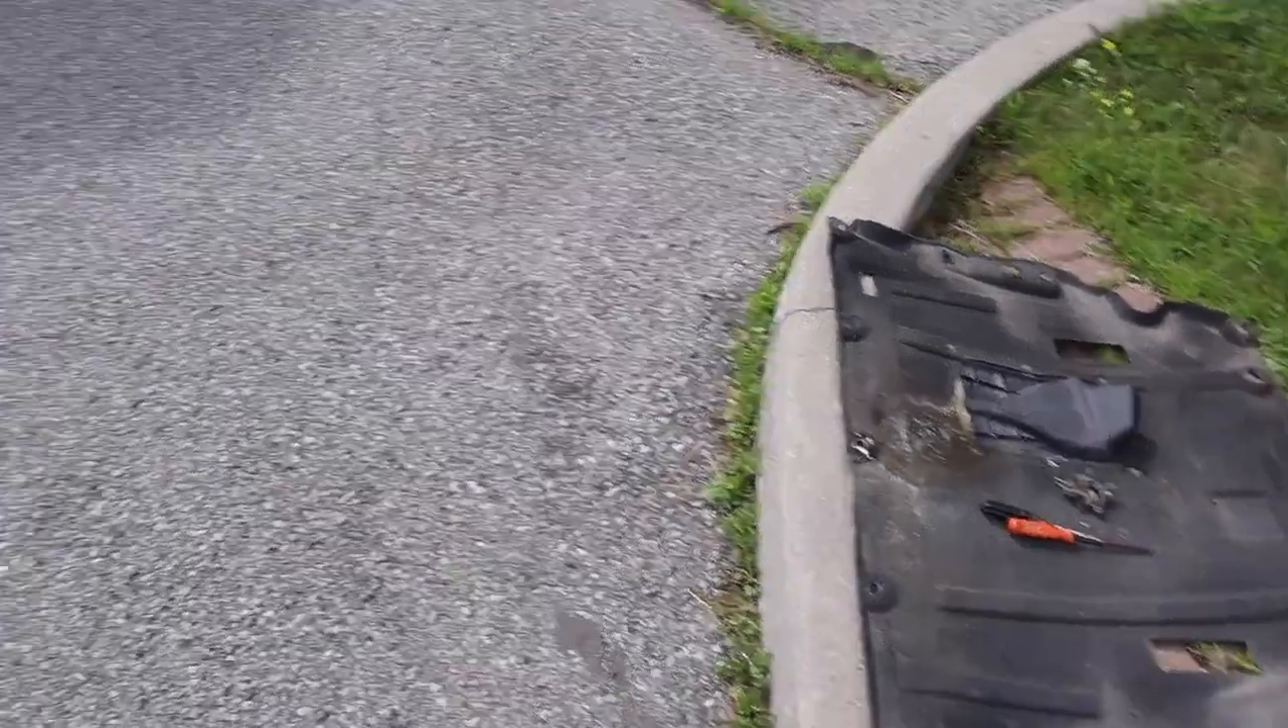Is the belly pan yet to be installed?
Yes.